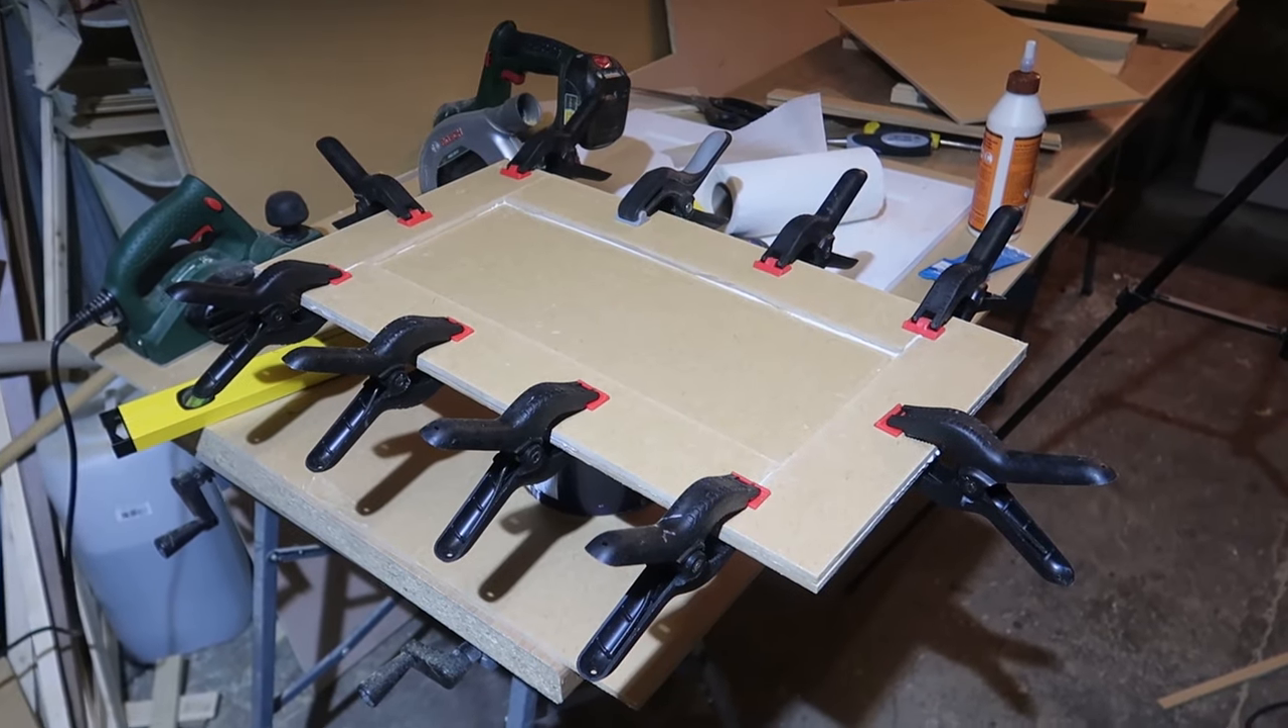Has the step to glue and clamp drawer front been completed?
Yes.